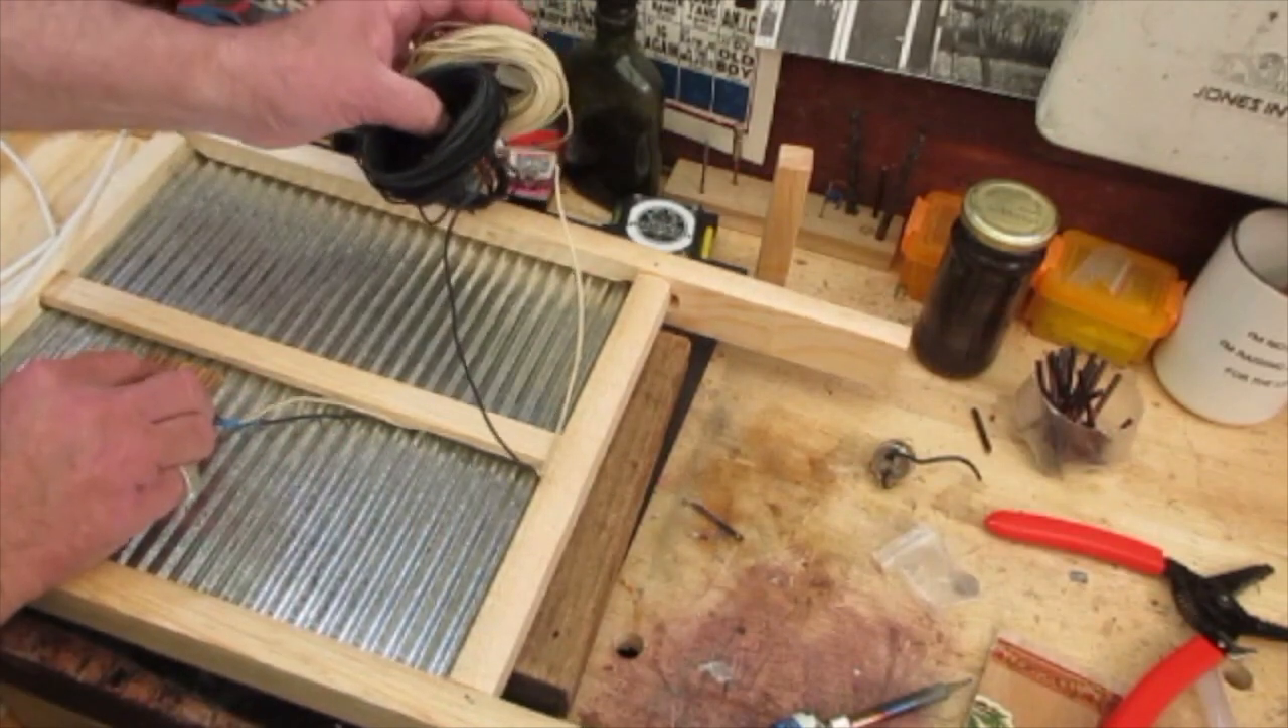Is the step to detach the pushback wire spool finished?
No.